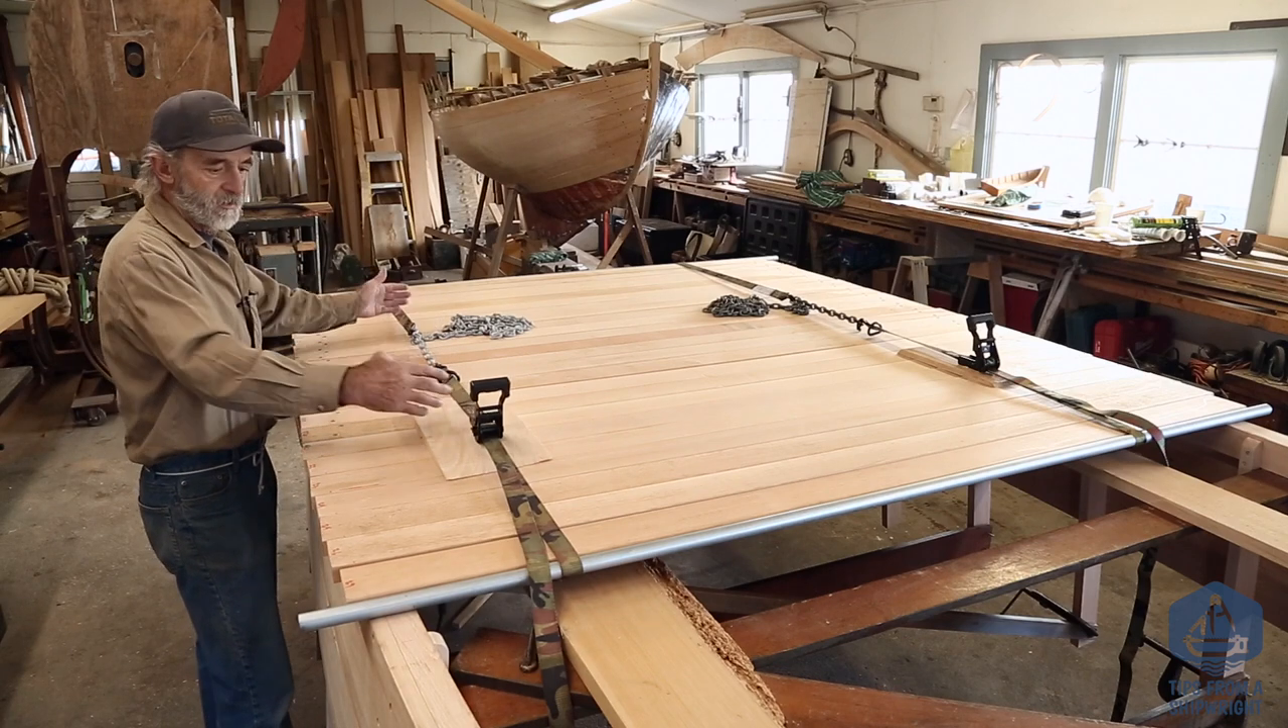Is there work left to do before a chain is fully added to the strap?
No.